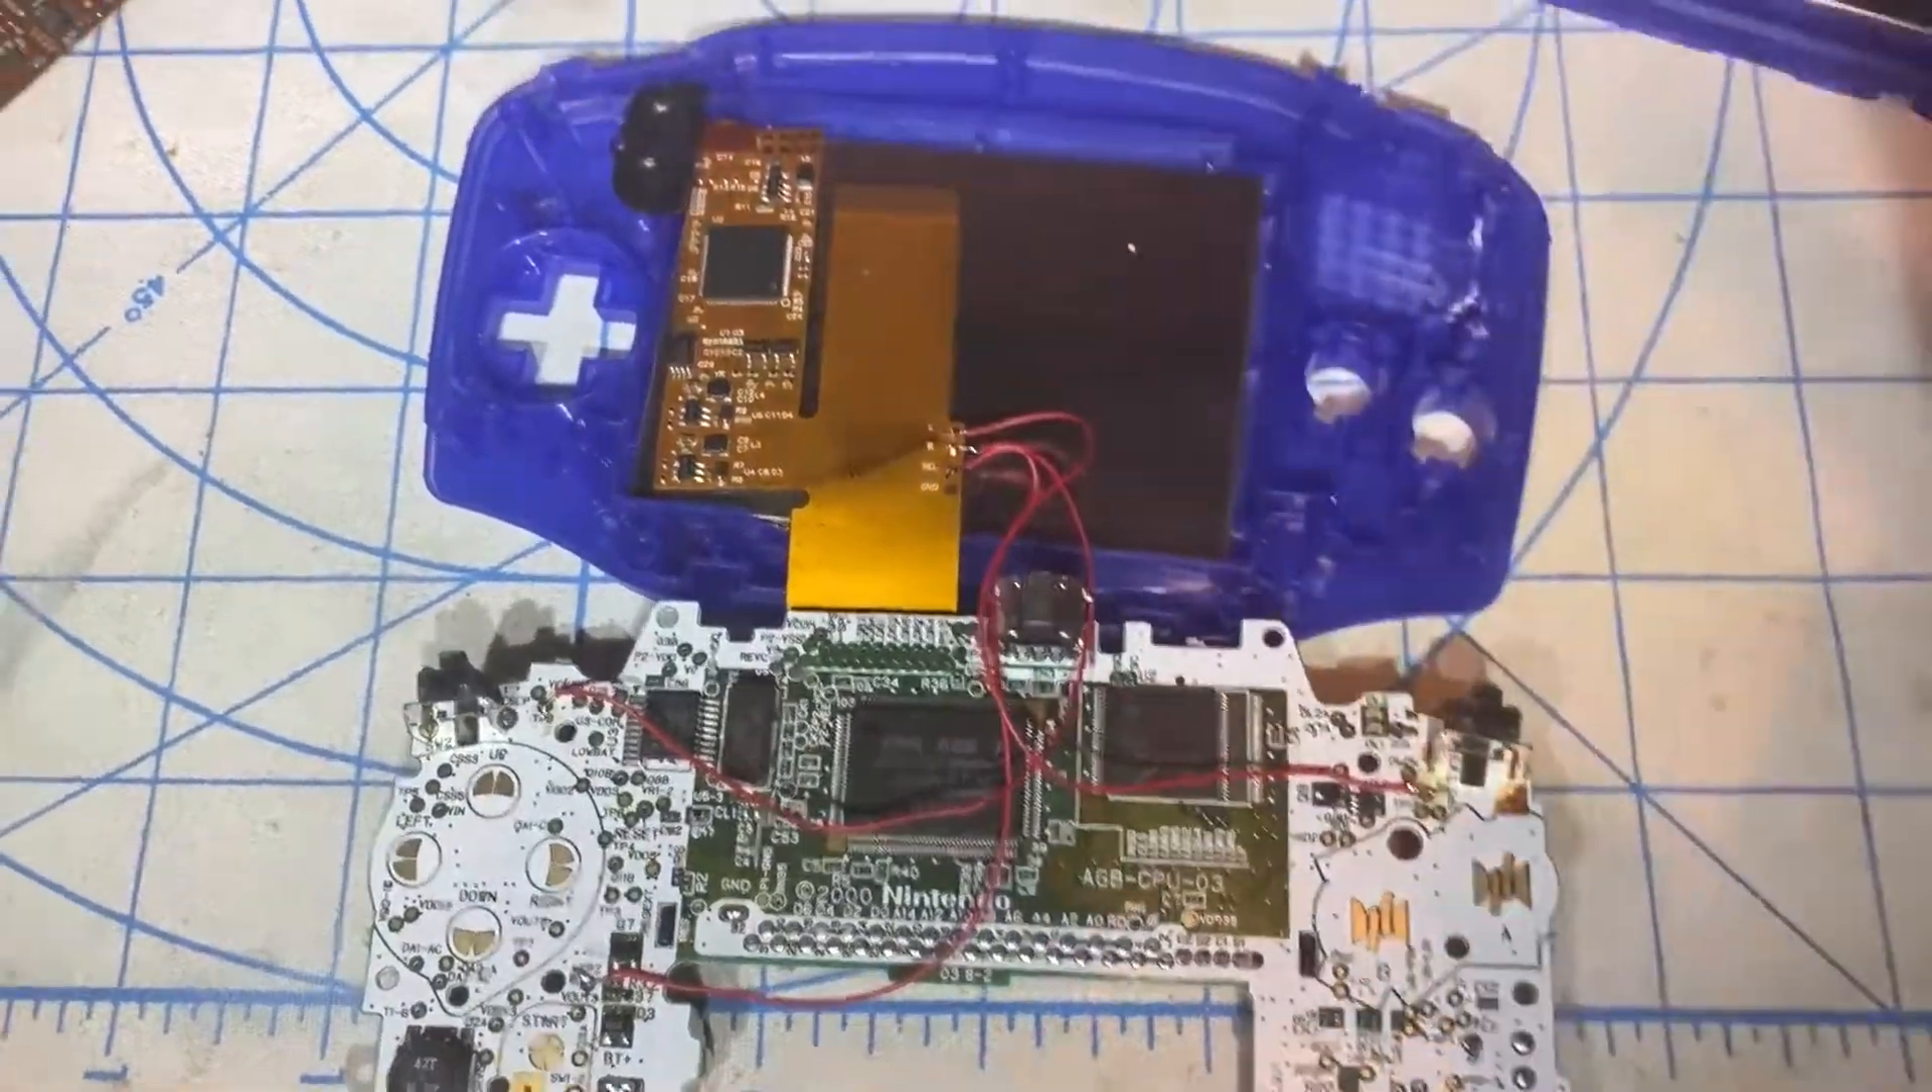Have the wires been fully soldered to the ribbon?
Yes.